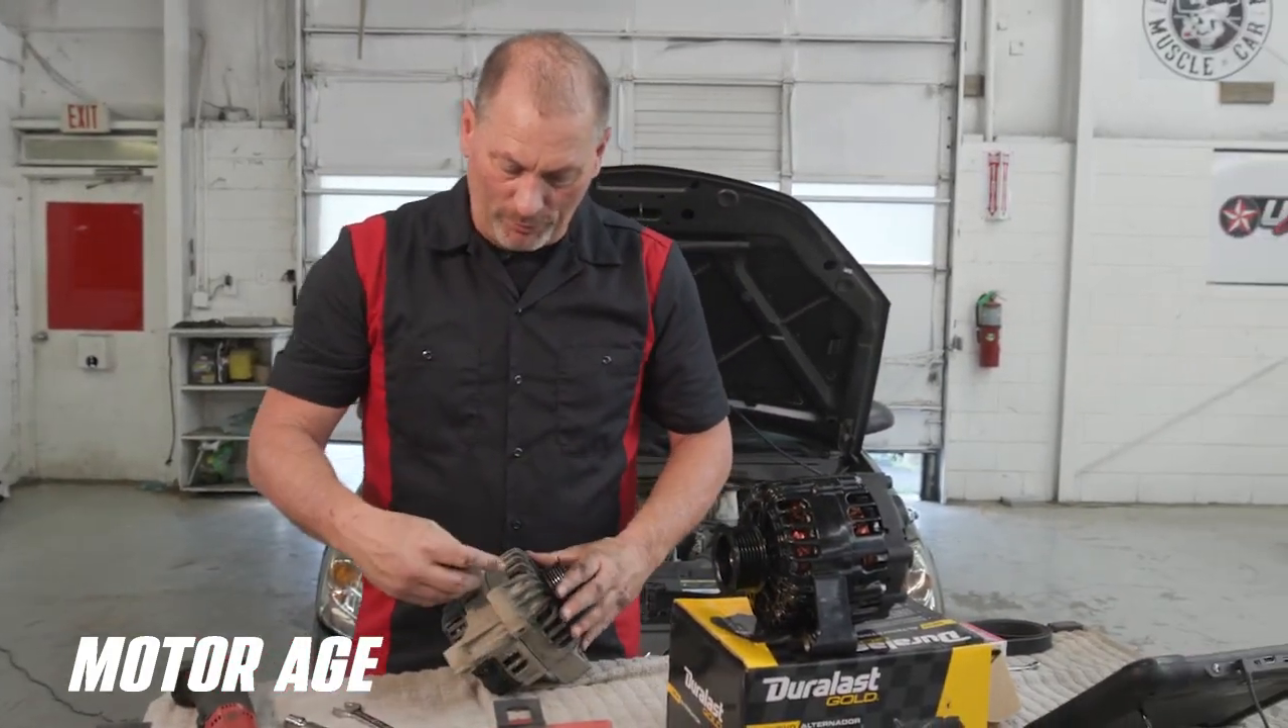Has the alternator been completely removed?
Yes.